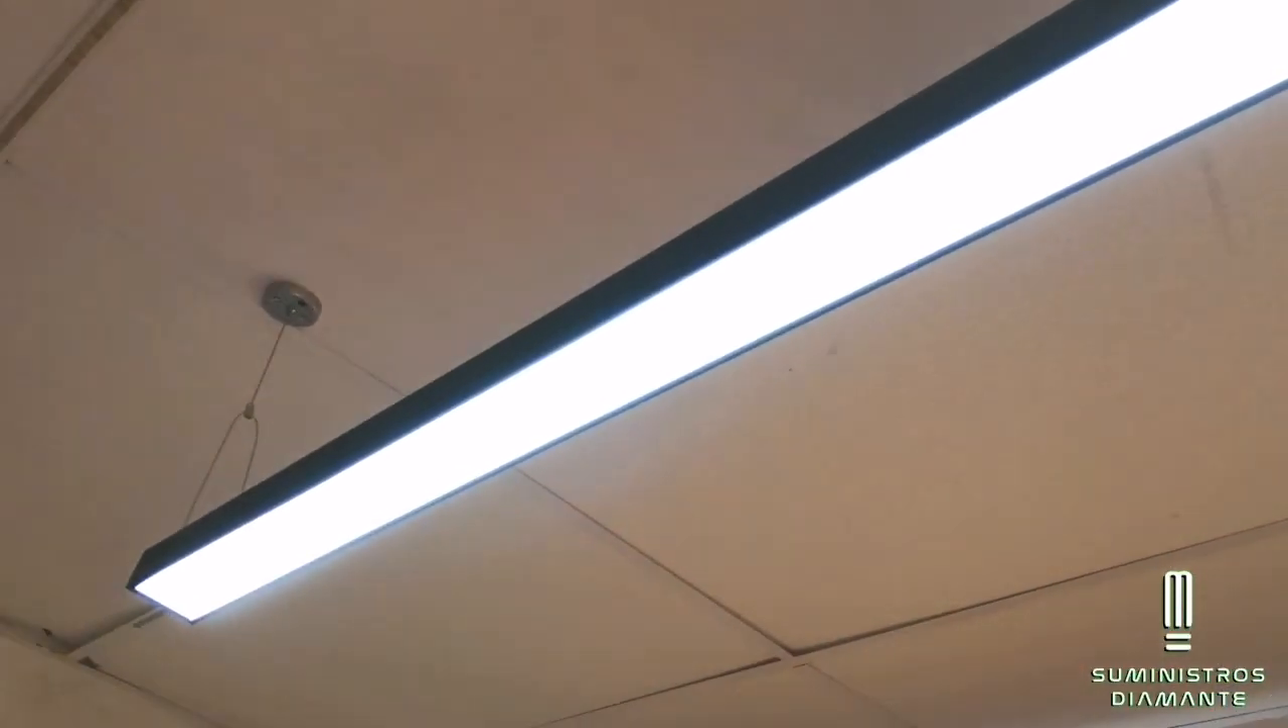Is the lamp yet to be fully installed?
No.